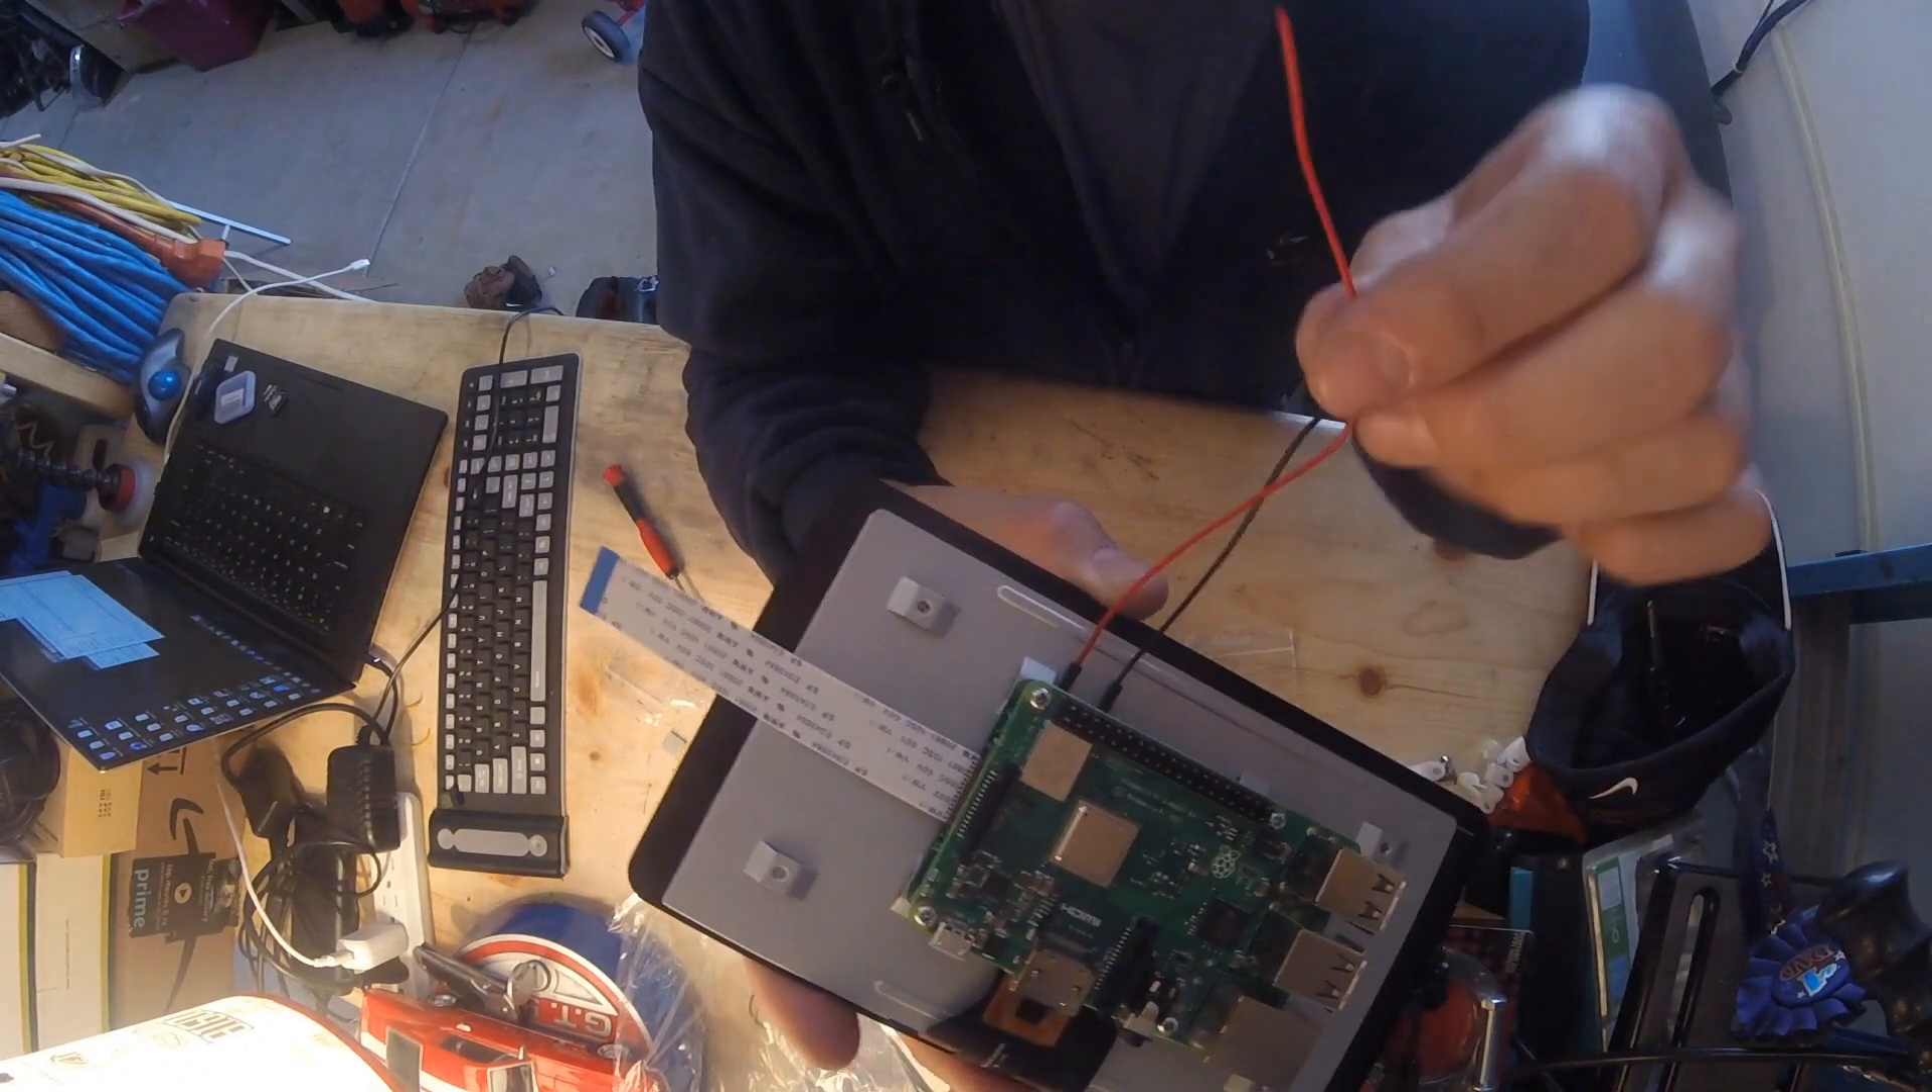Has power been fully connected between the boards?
No.